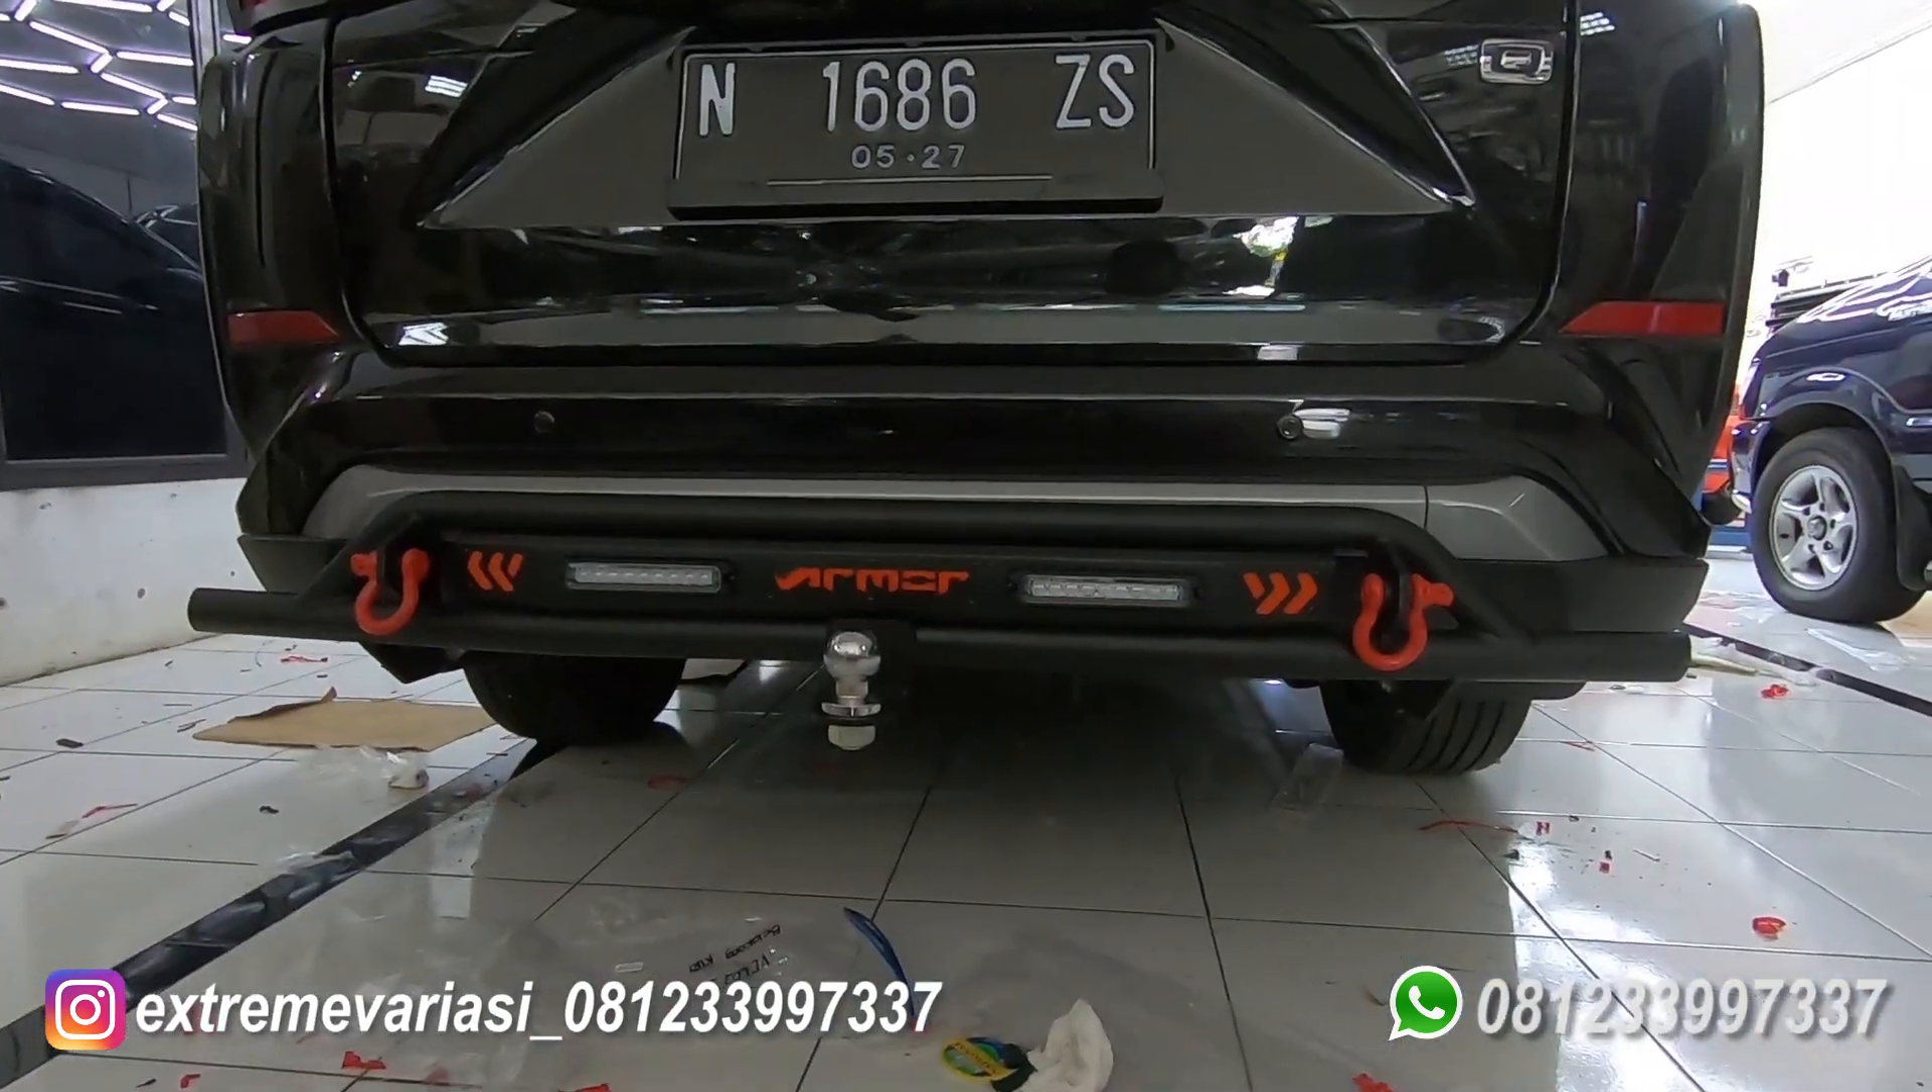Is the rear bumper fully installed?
Yes.